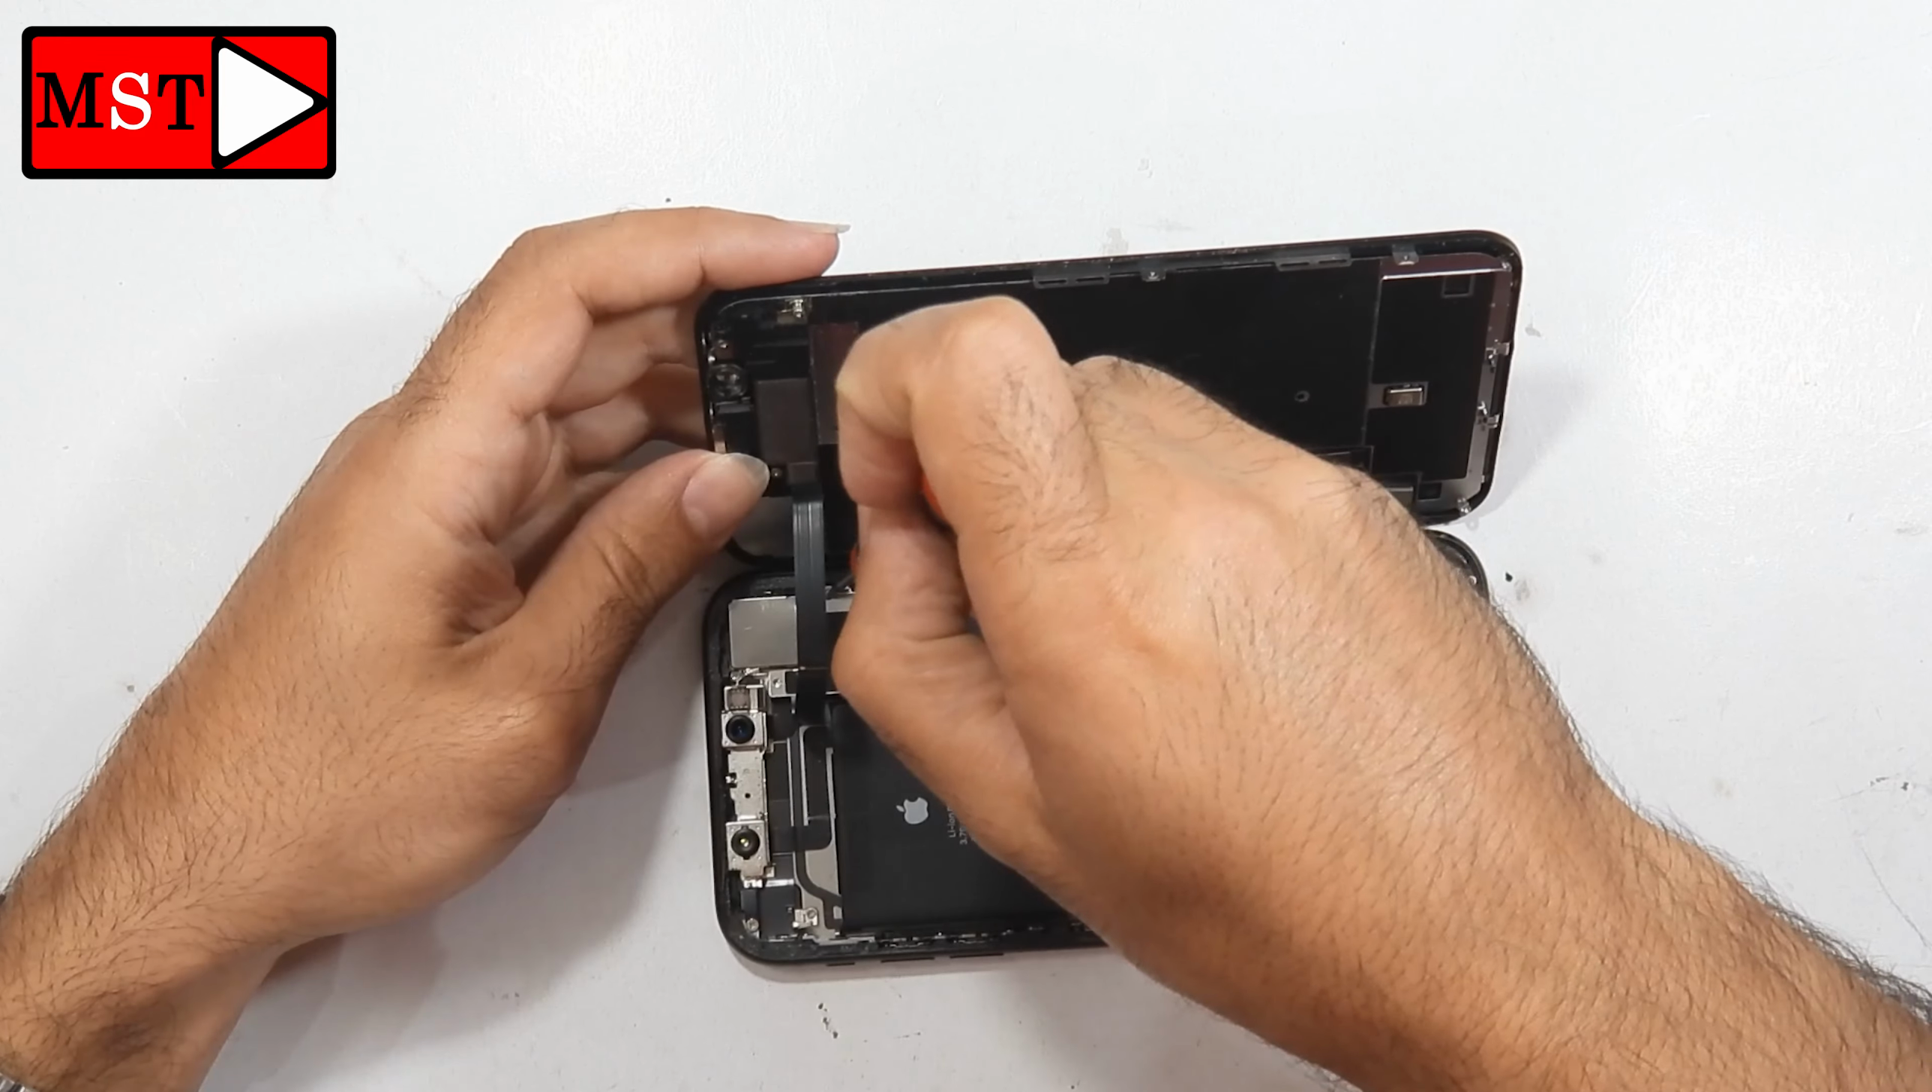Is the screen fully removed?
No.